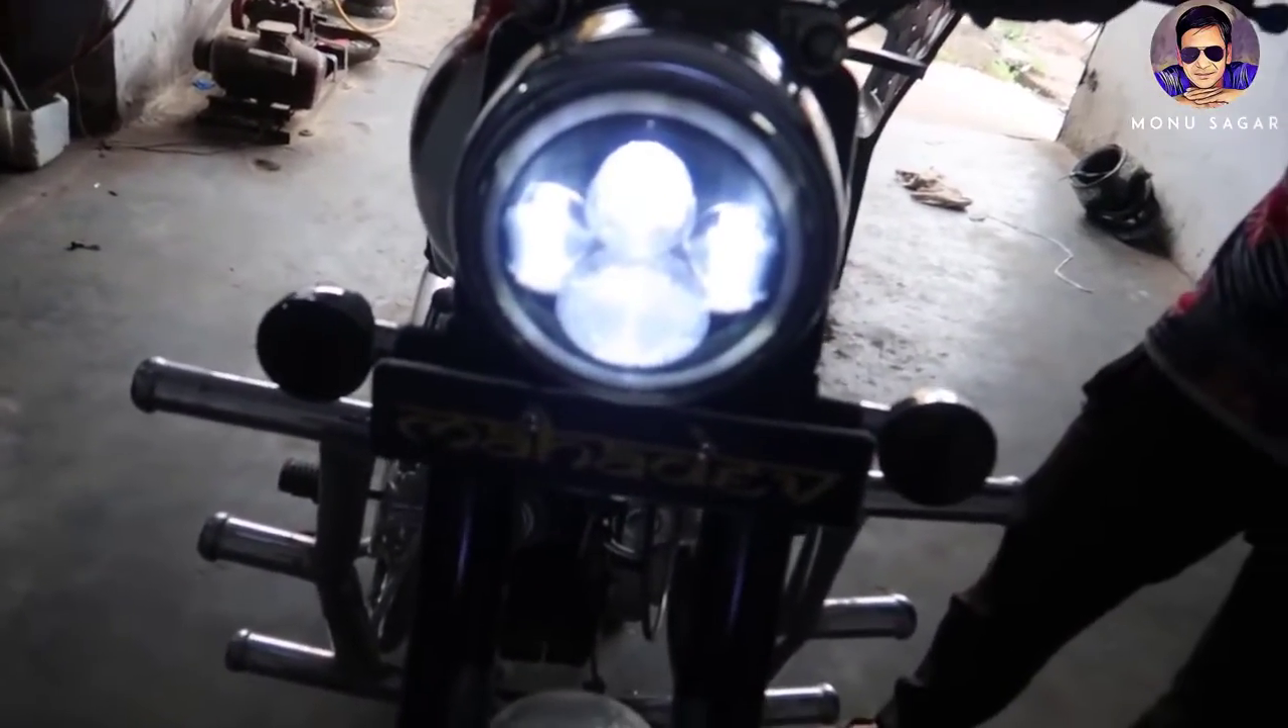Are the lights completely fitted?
Yes.